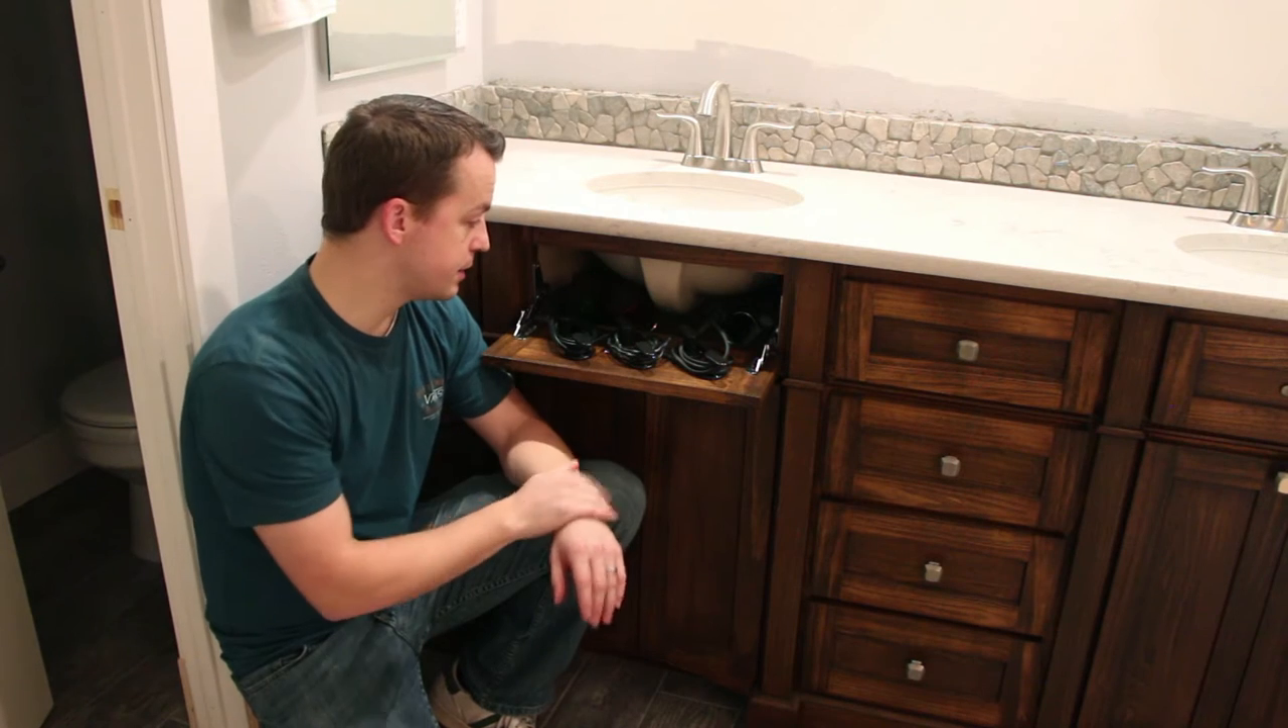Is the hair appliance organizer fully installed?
Yes.